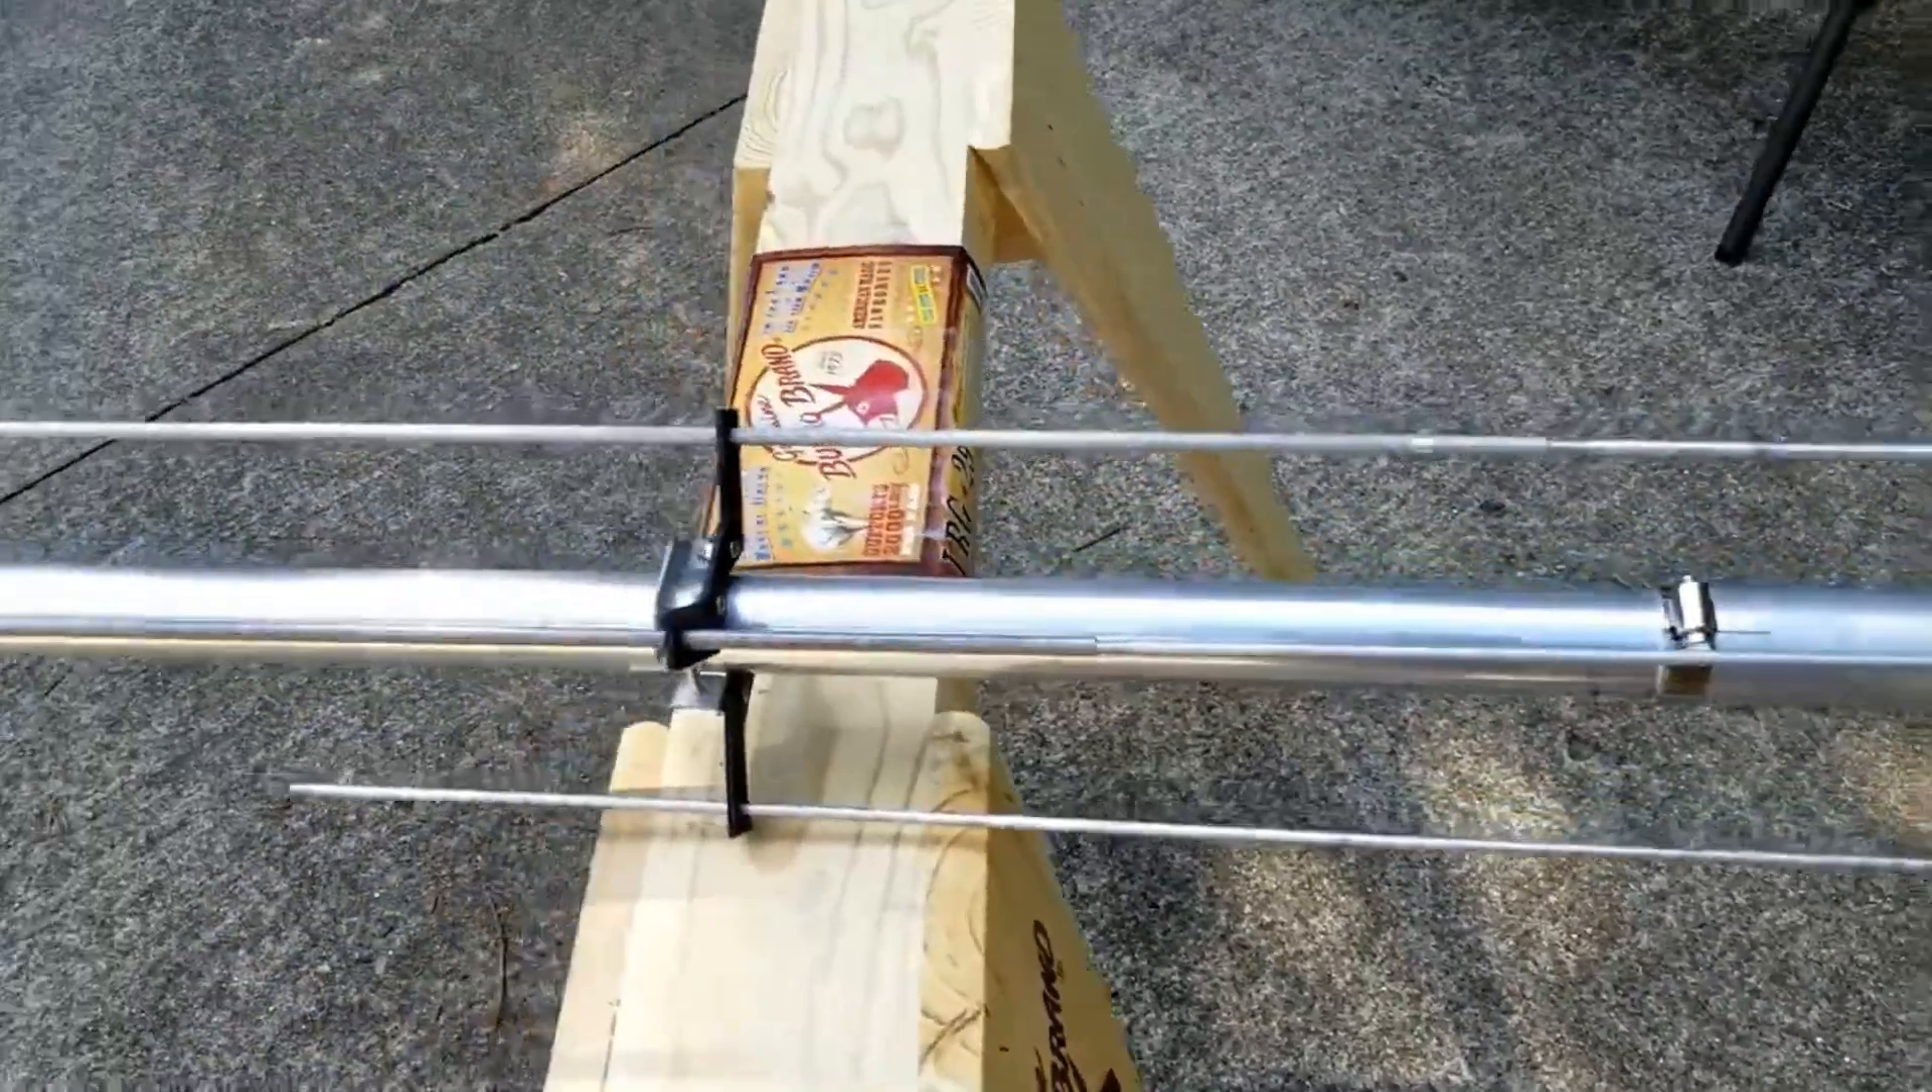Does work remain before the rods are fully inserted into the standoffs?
No.